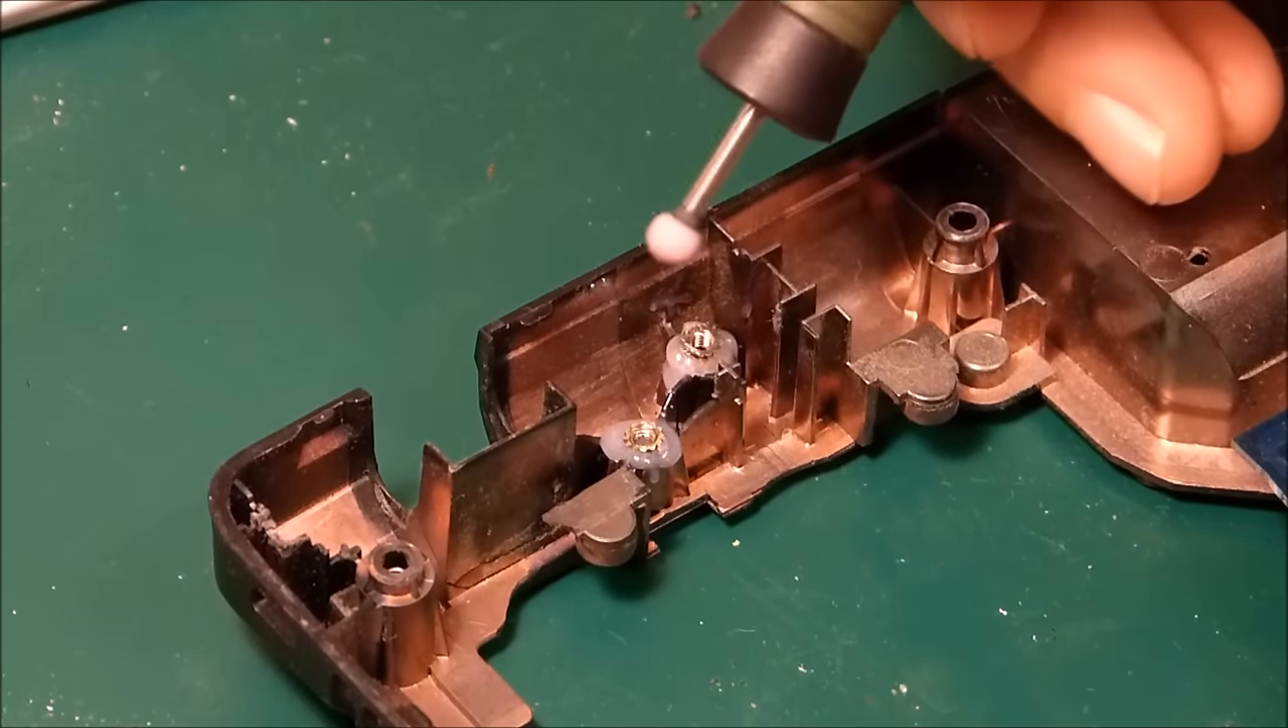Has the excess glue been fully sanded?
No.